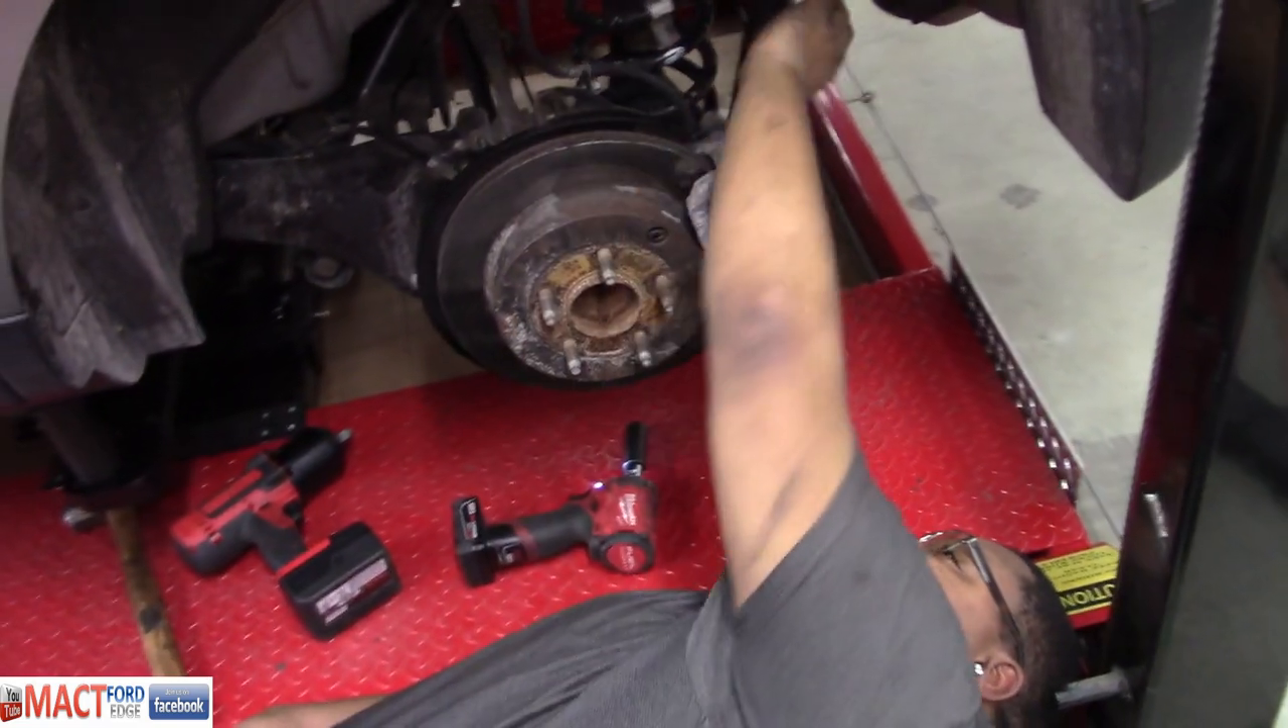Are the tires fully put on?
No.